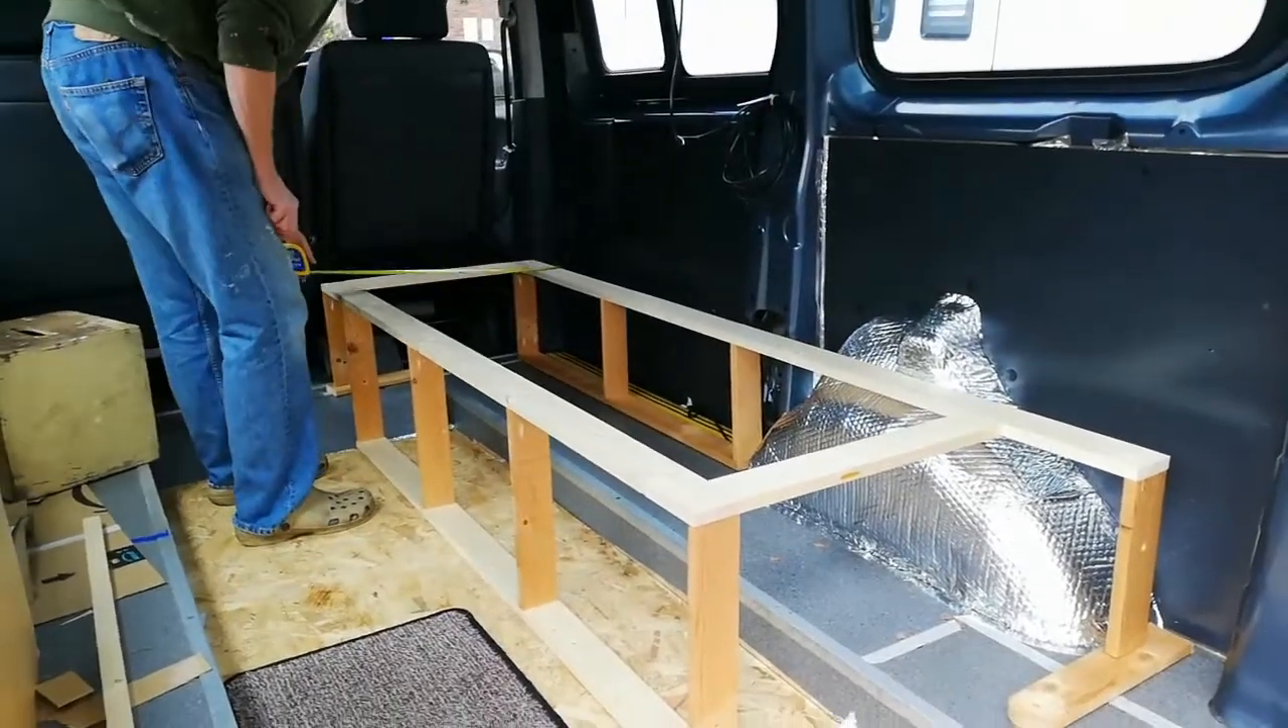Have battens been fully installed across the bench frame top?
No.